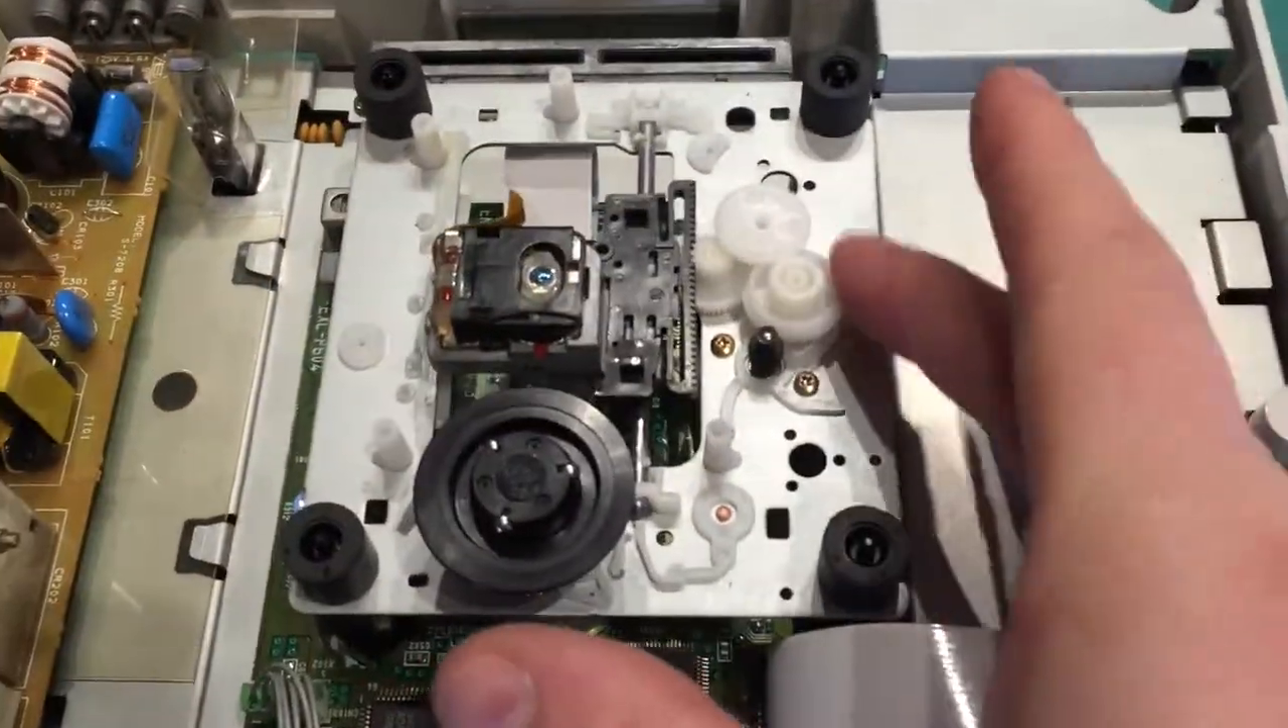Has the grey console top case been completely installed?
No.